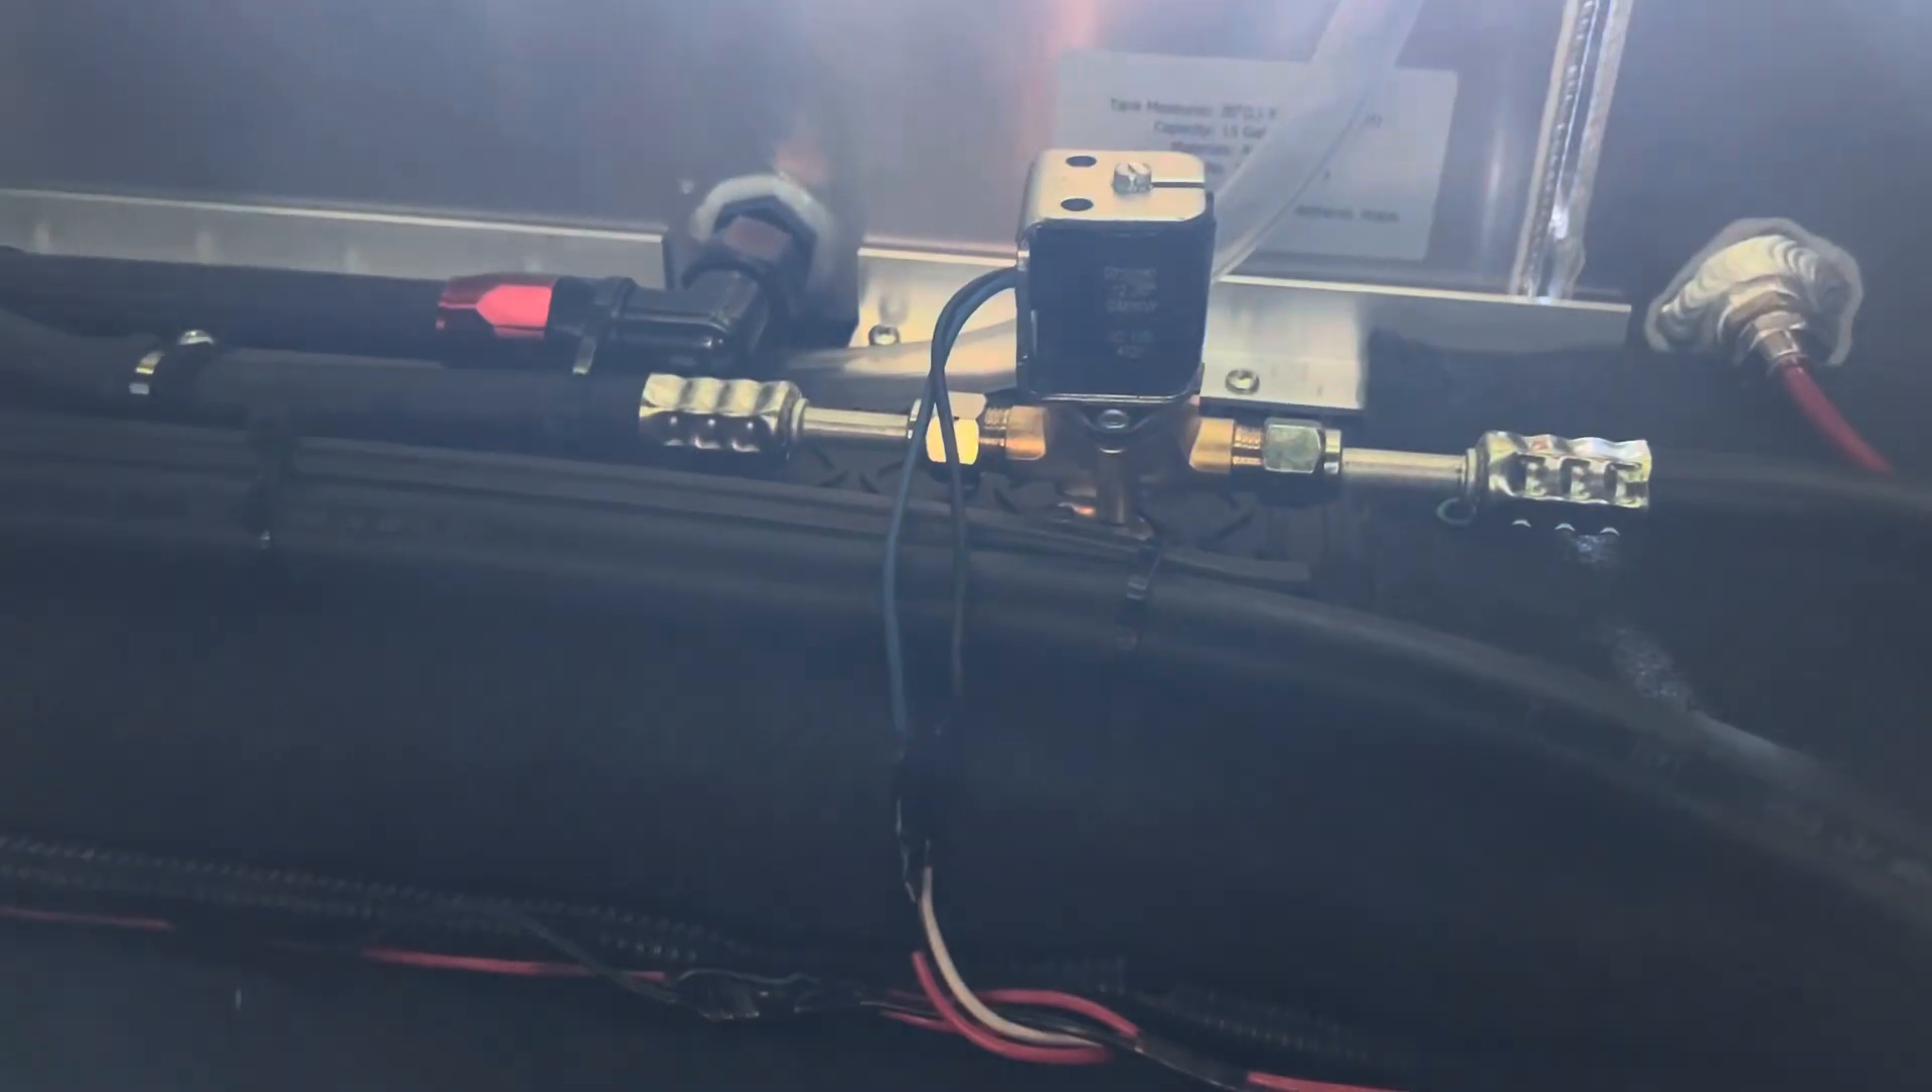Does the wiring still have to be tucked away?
Yes.